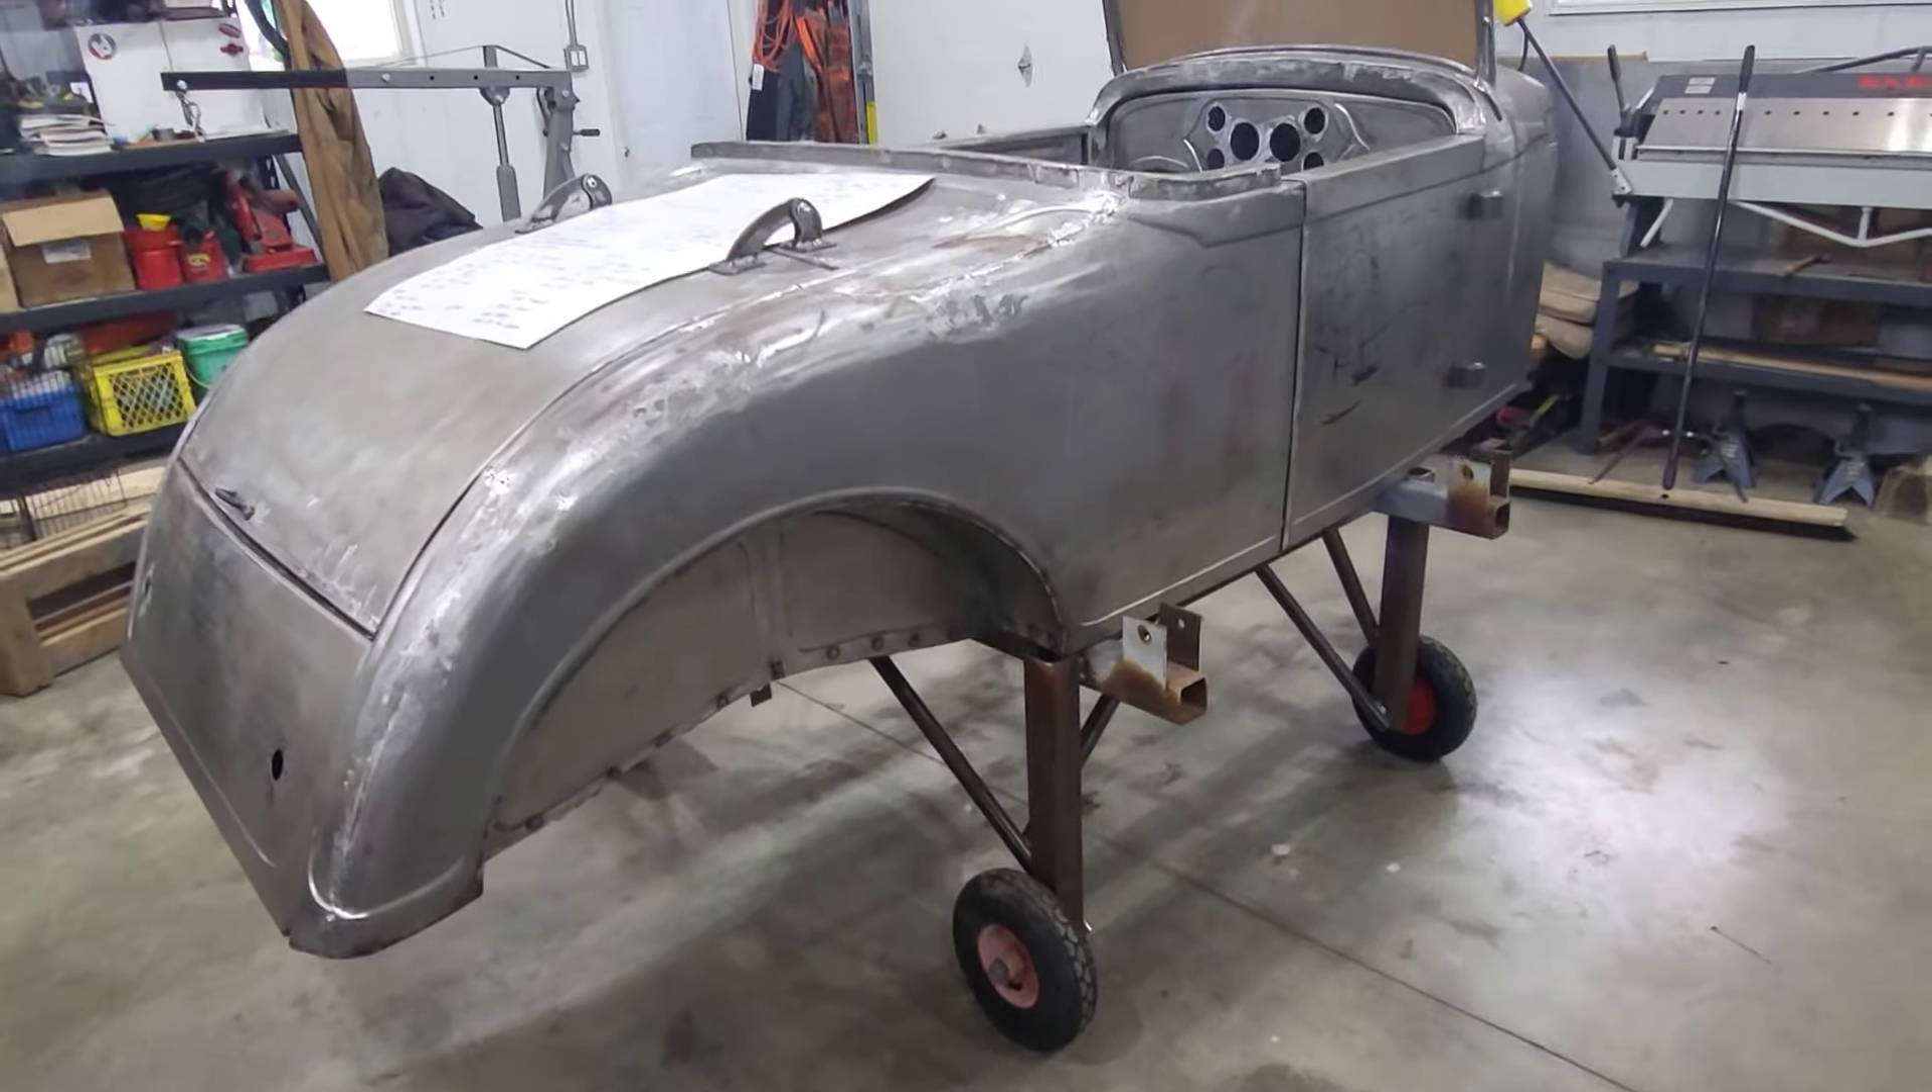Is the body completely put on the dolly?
Yes.